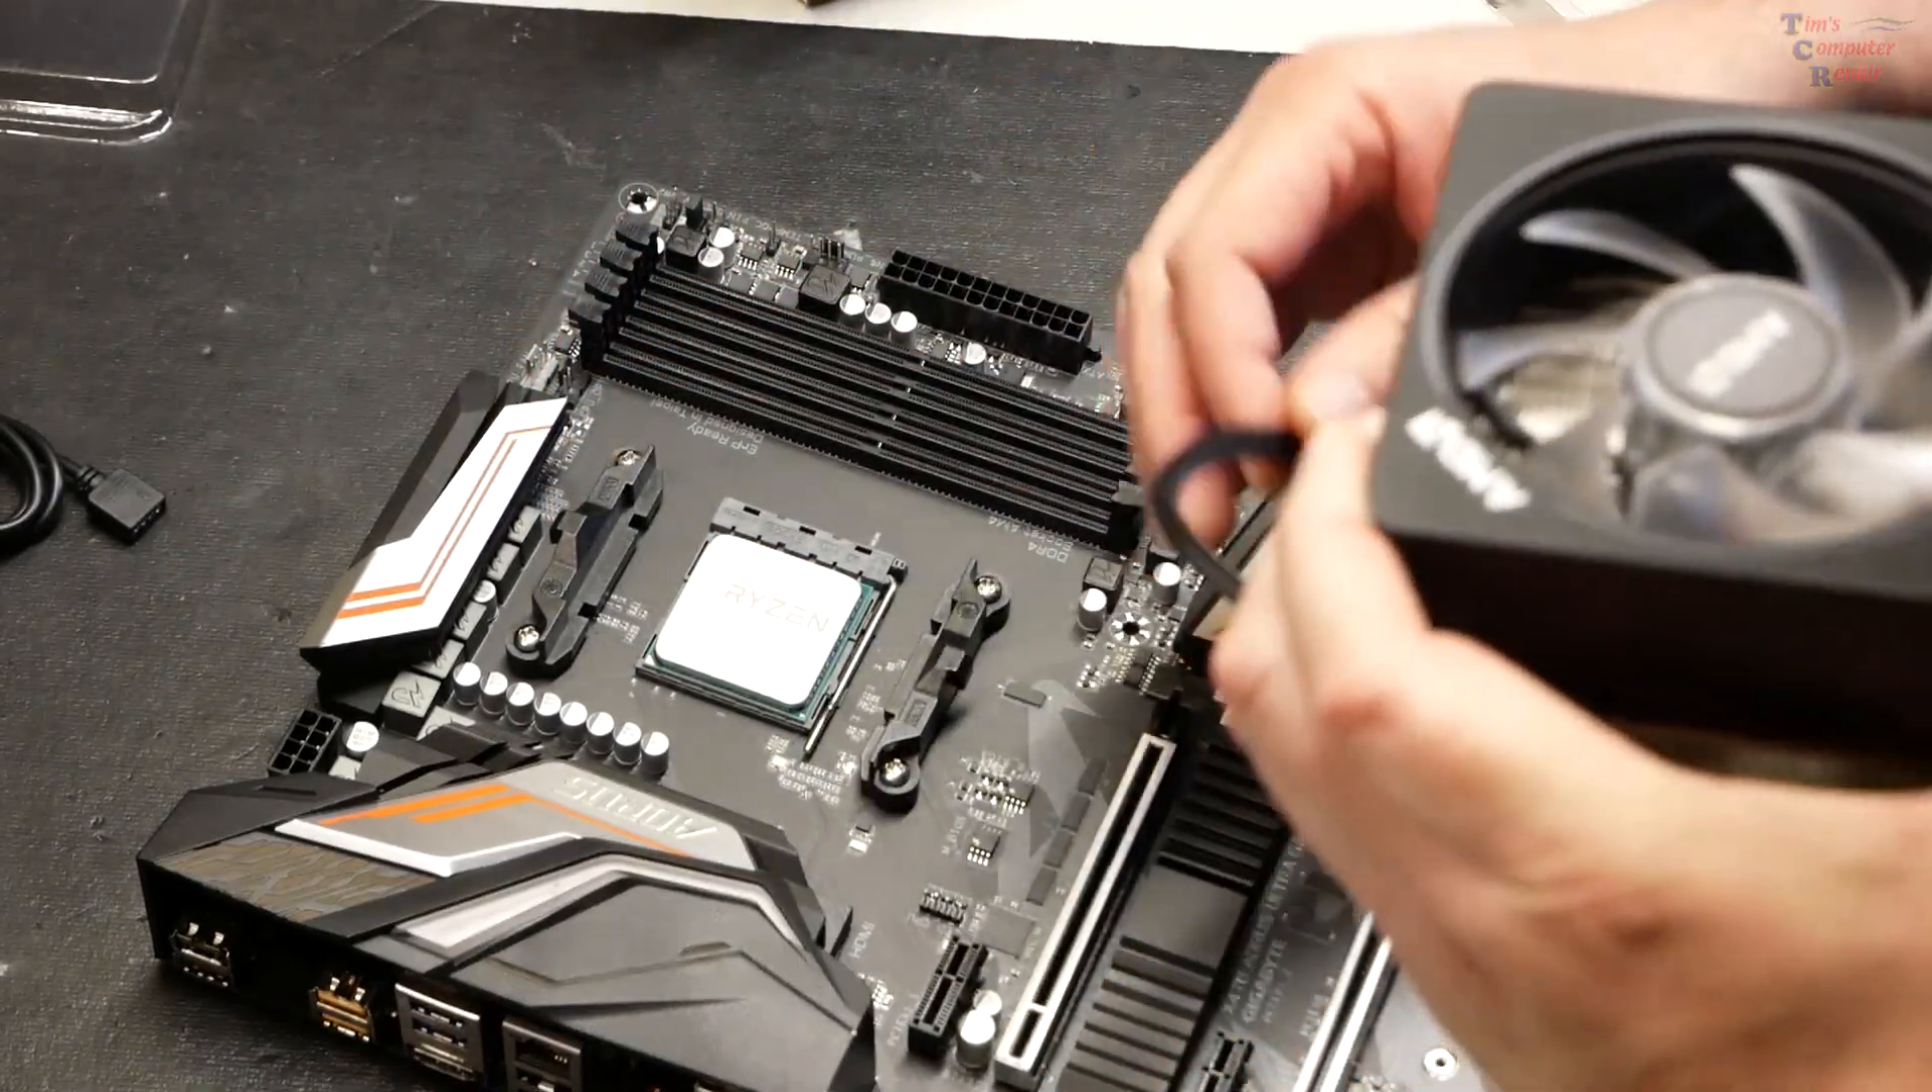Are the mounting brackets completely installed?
Yes.